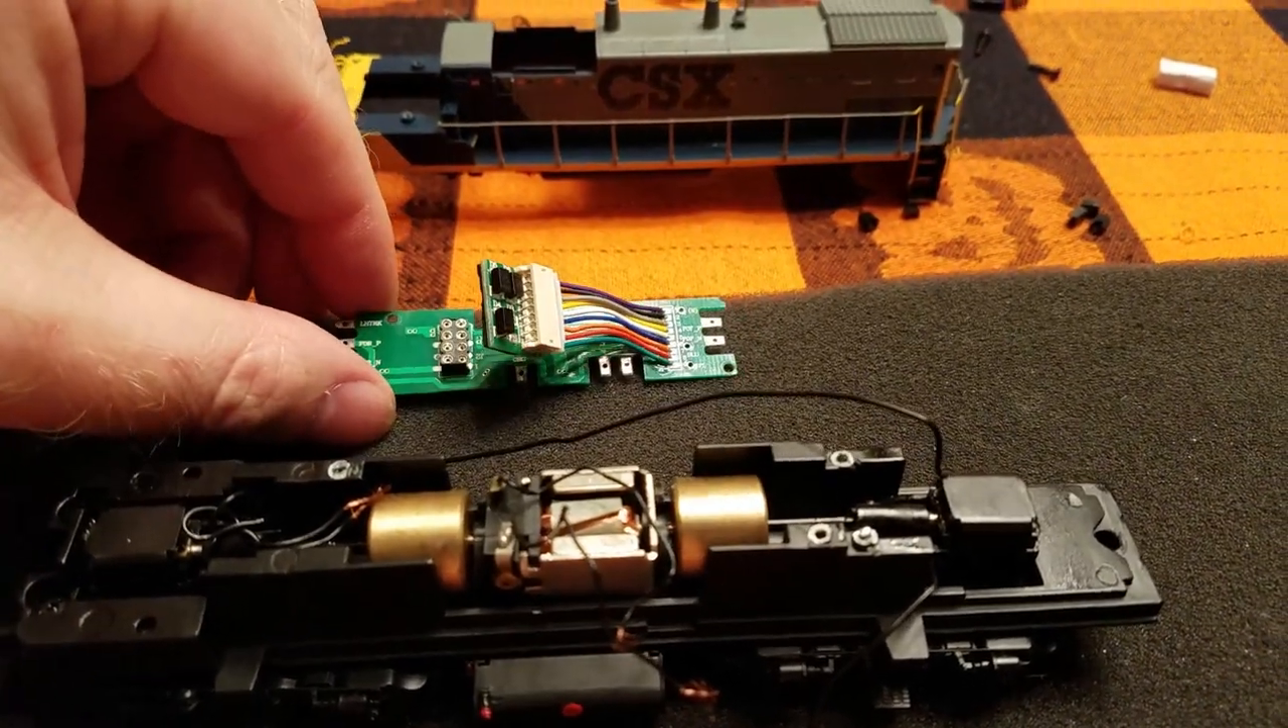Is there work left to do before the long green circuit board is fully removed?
No.